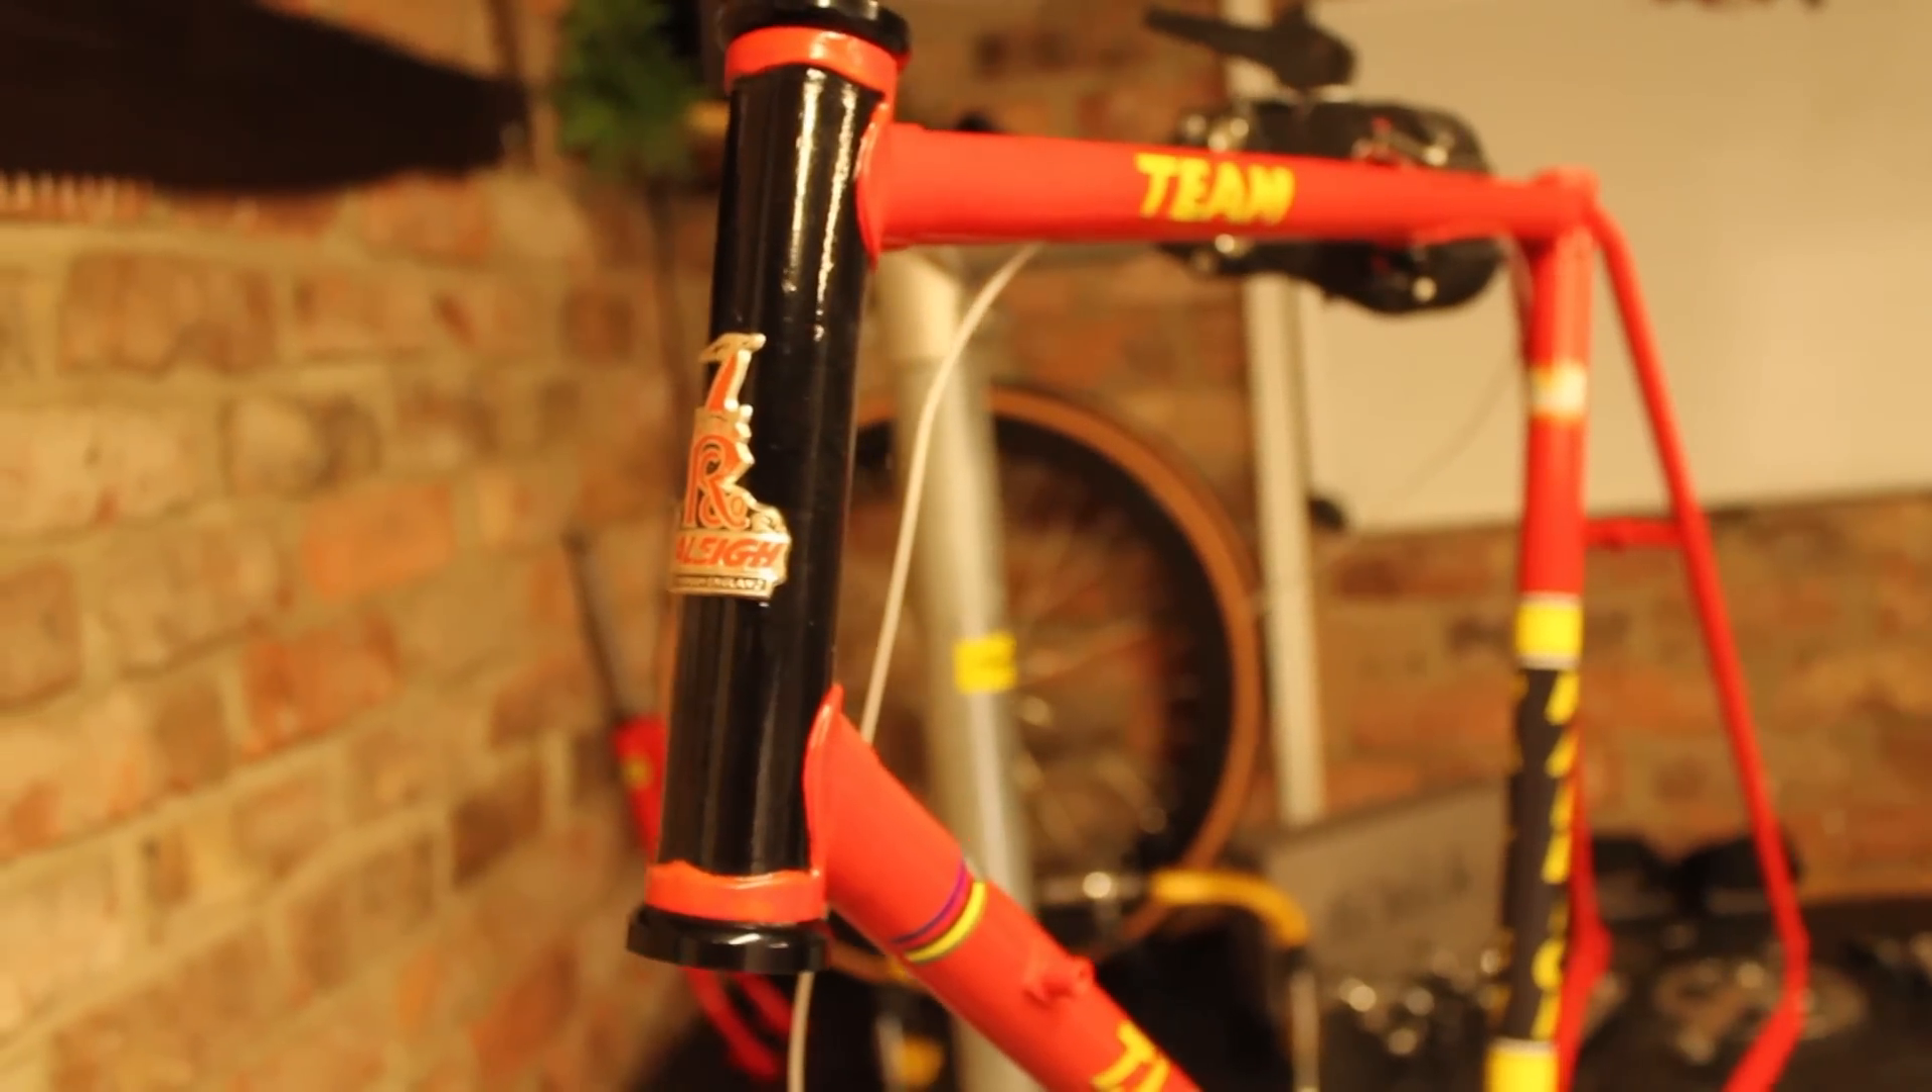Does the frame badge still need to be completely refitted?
No.